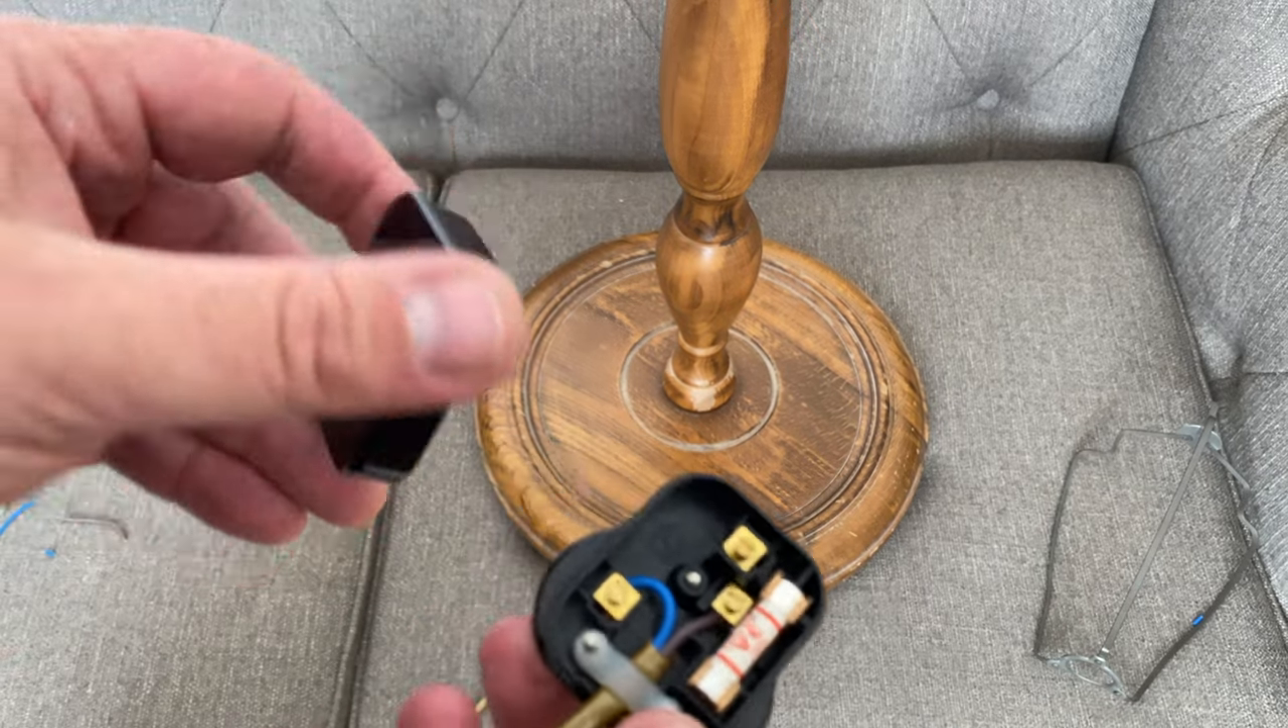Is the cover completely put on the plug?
No.